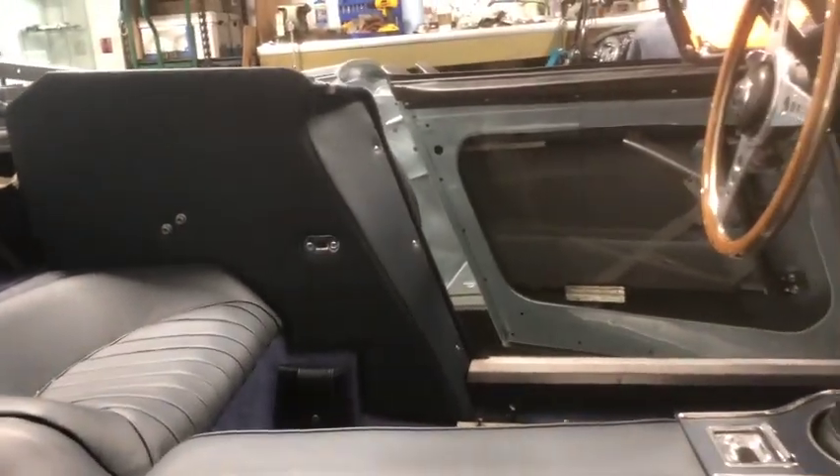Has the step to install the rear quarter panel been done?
Yes.